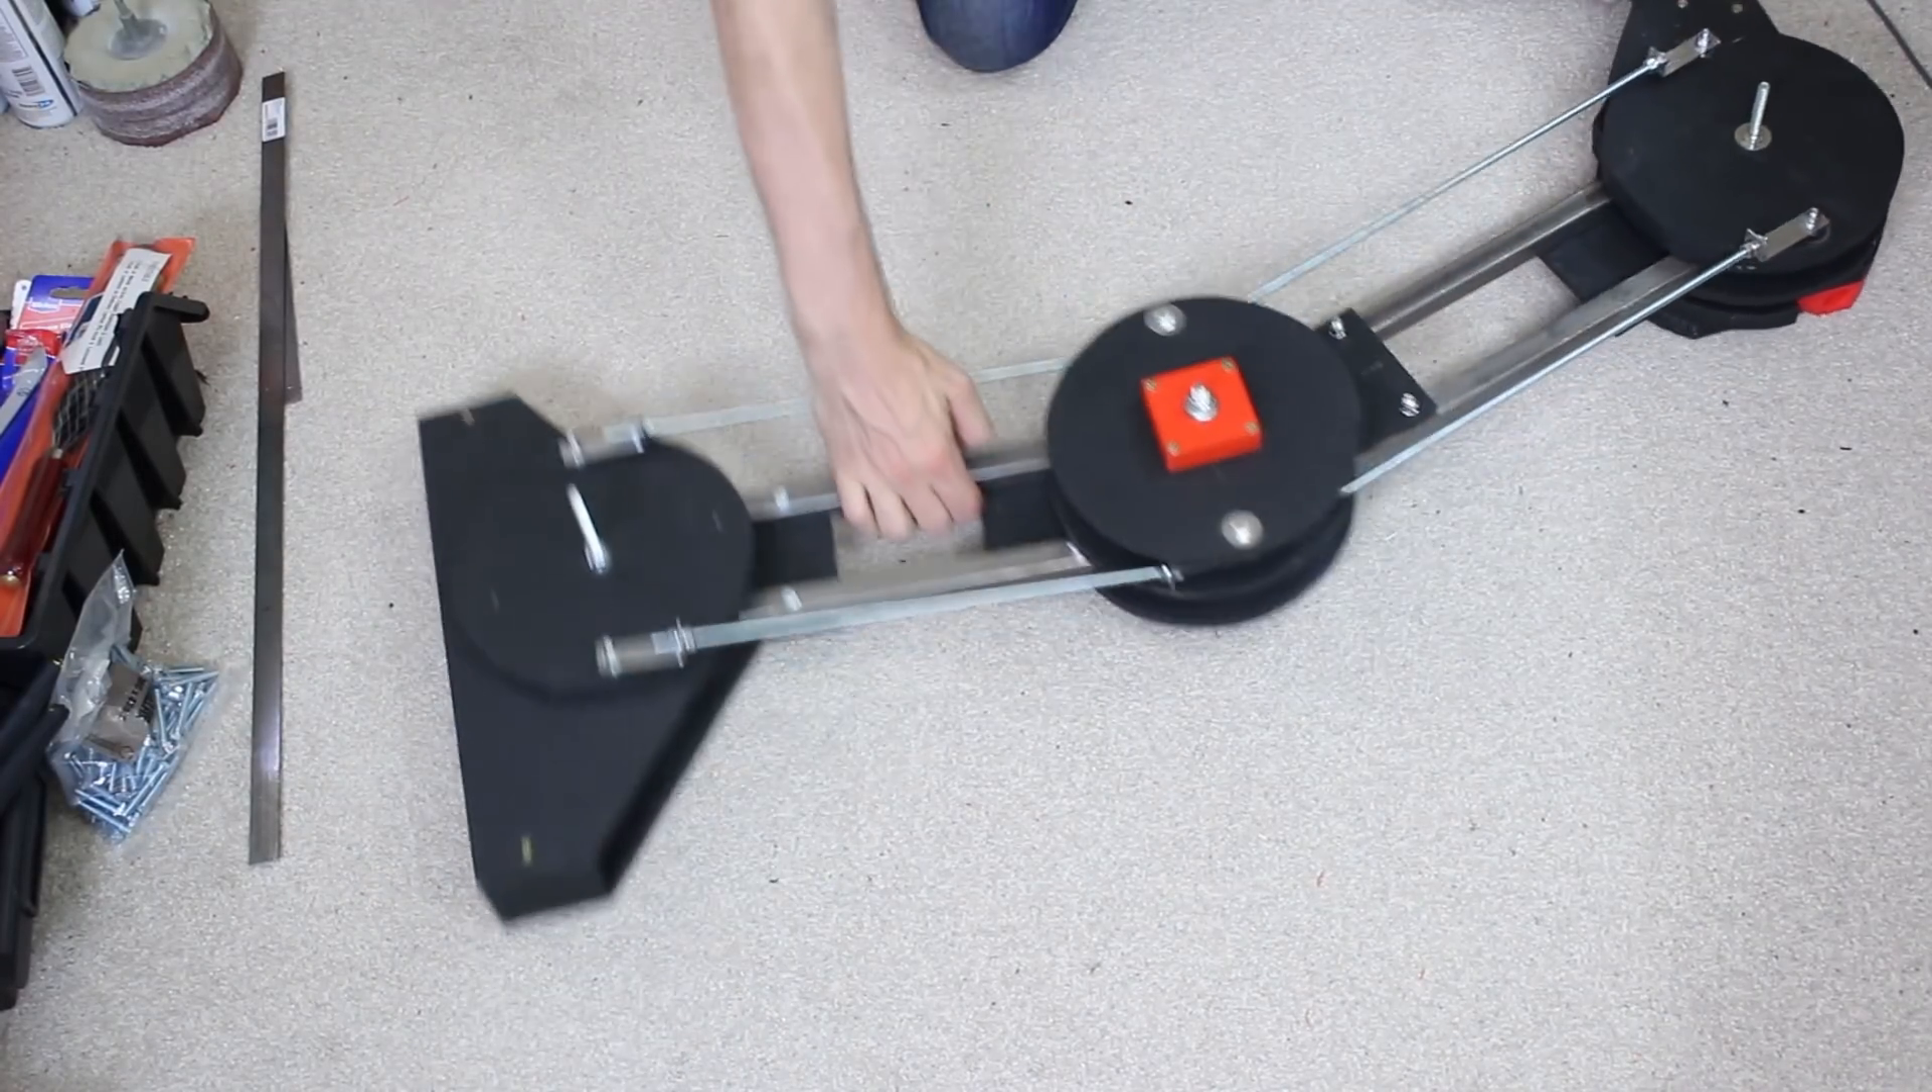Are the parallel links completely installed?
Yes.